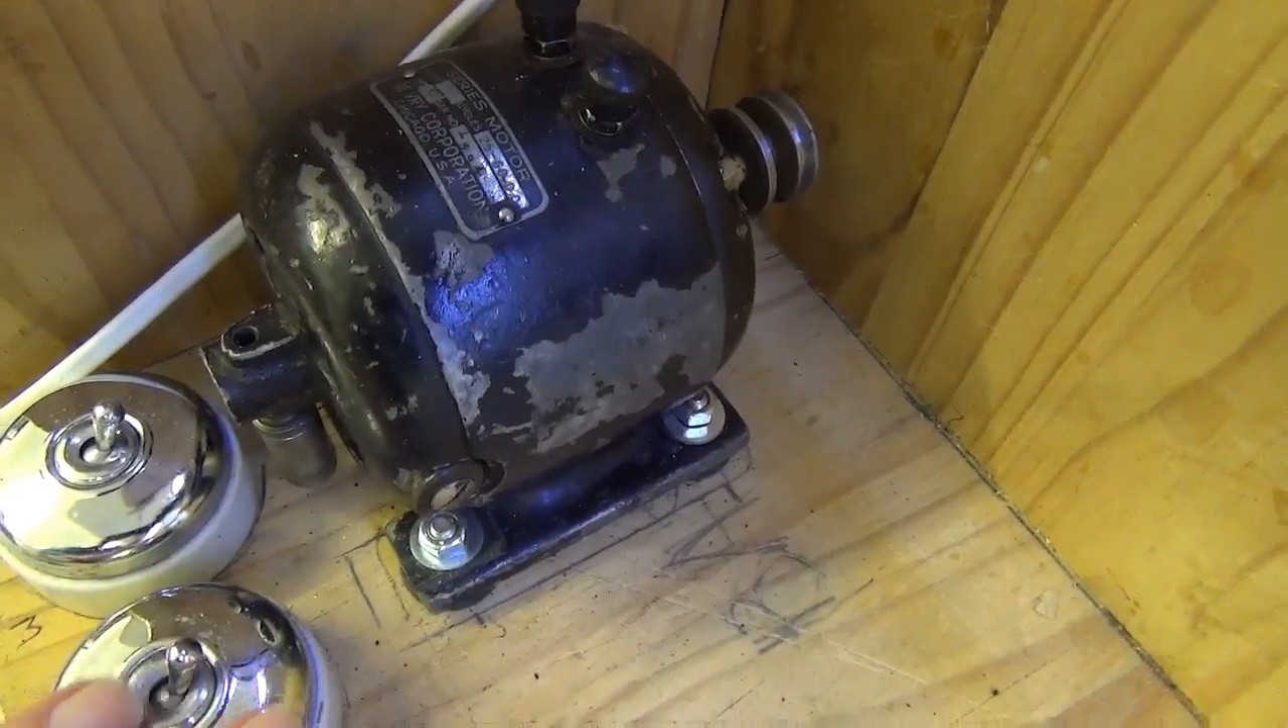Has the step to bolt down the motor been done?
Yes.